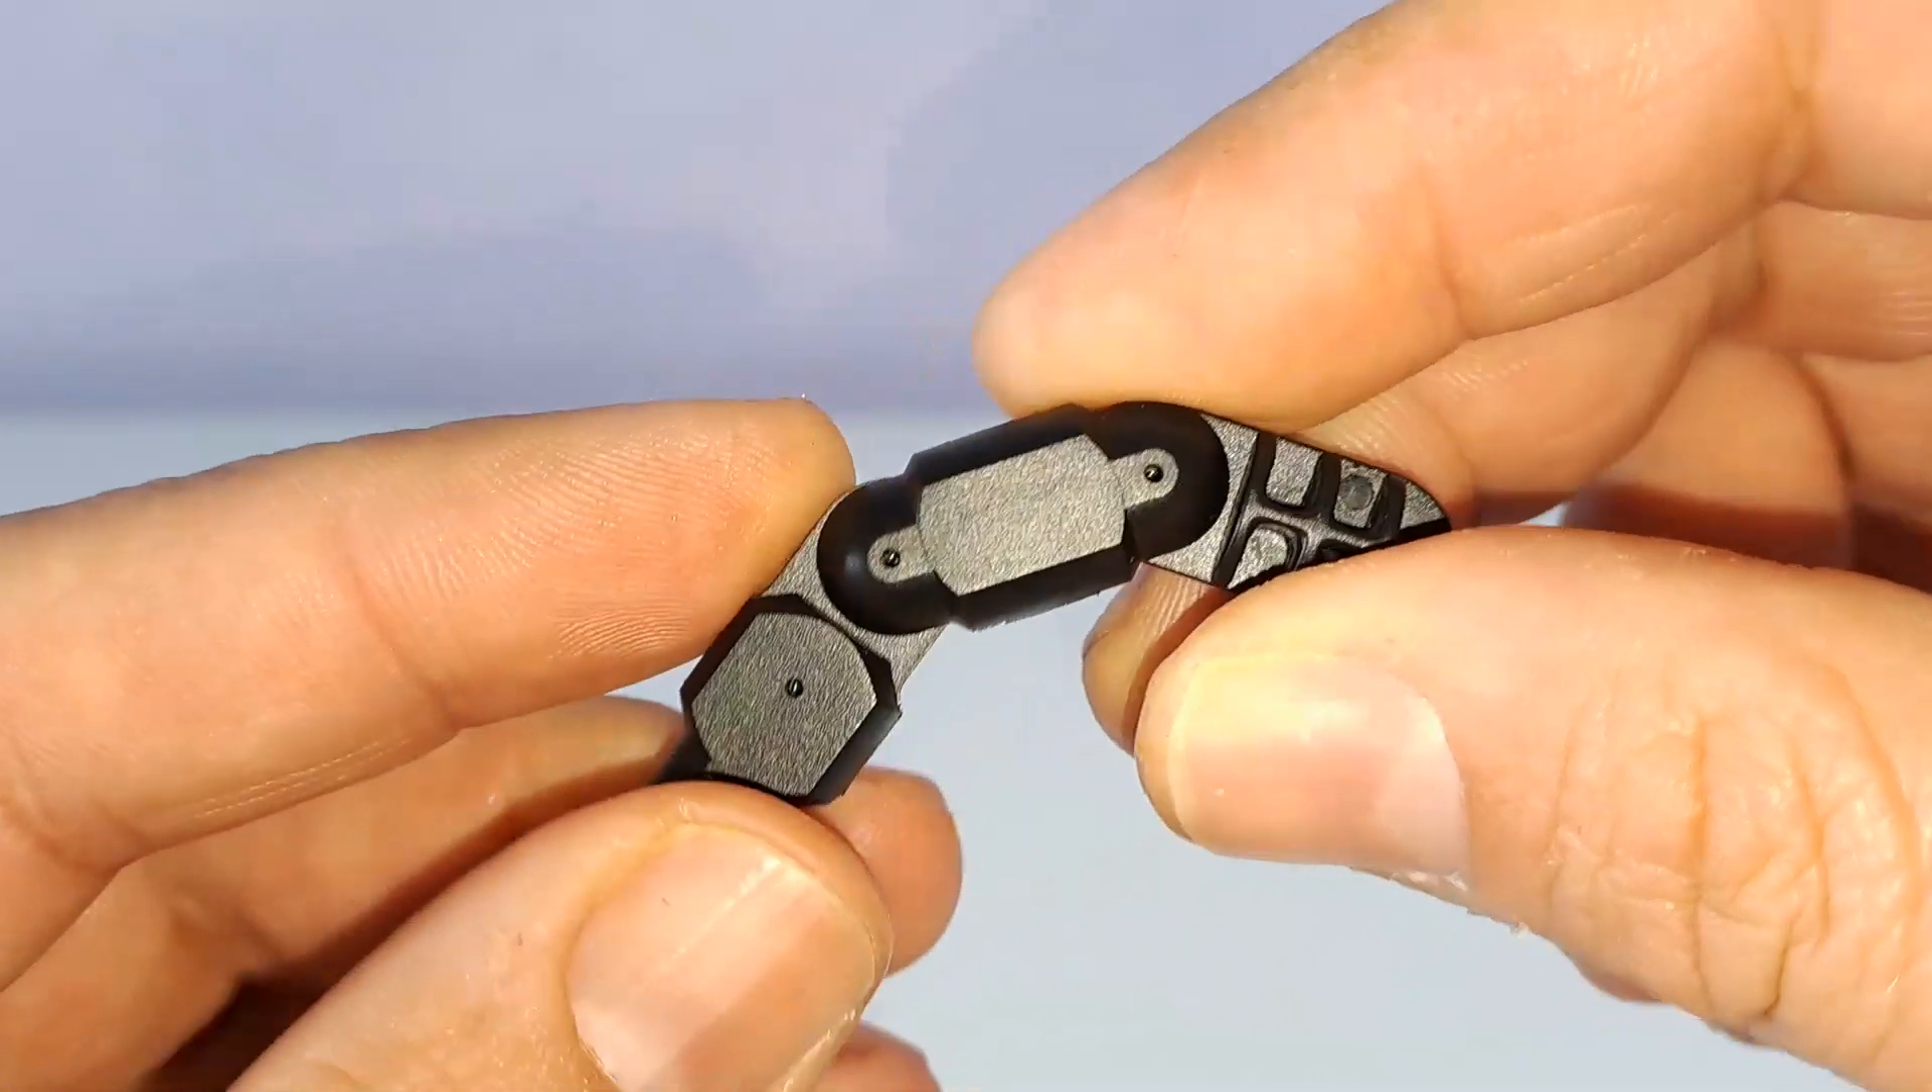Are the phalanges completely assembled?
Yes.